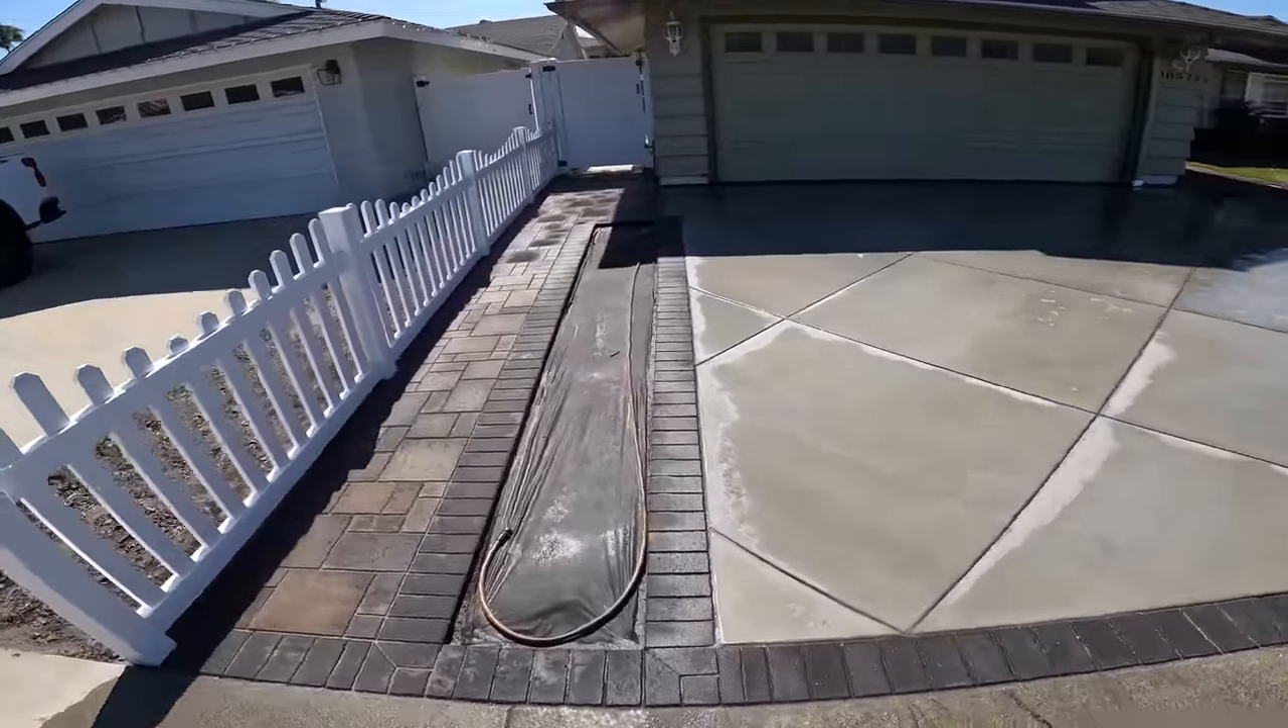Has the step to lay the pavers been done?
Yes.